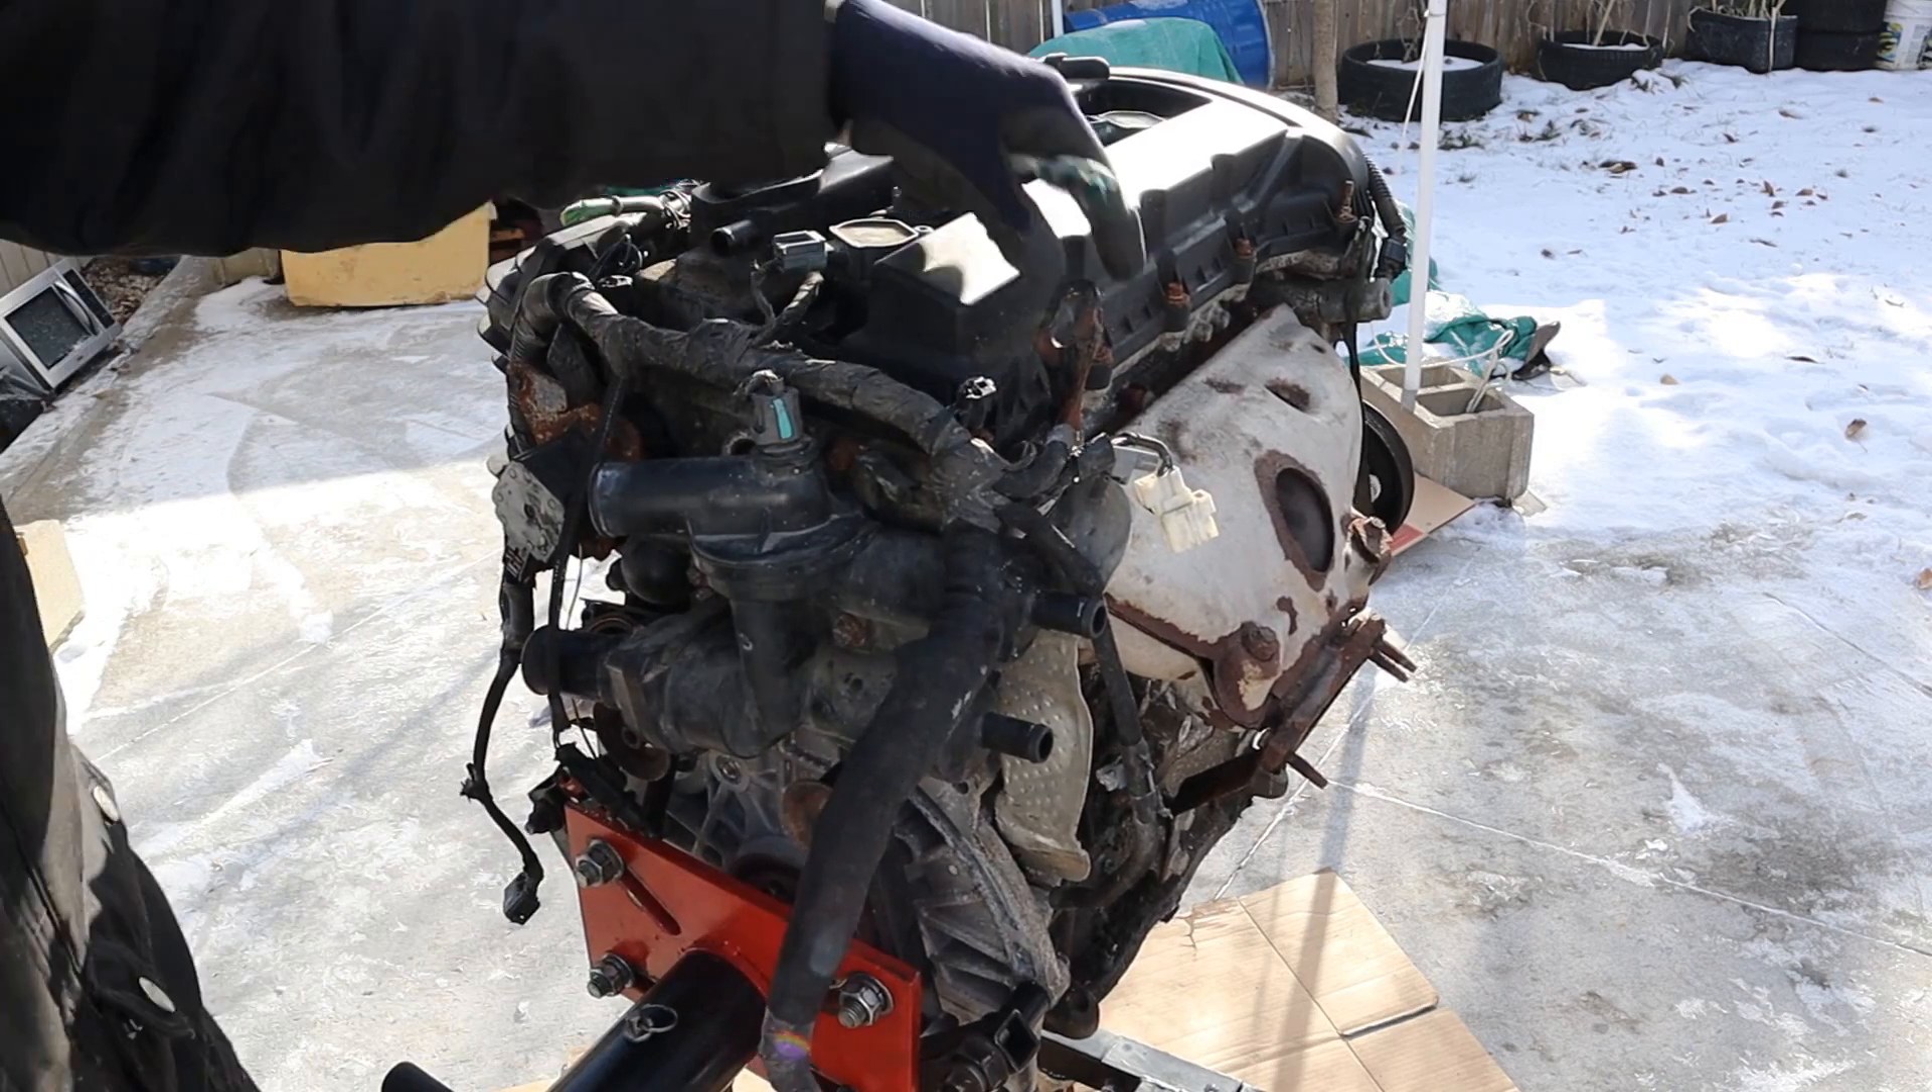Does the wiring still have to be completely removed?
Yes.